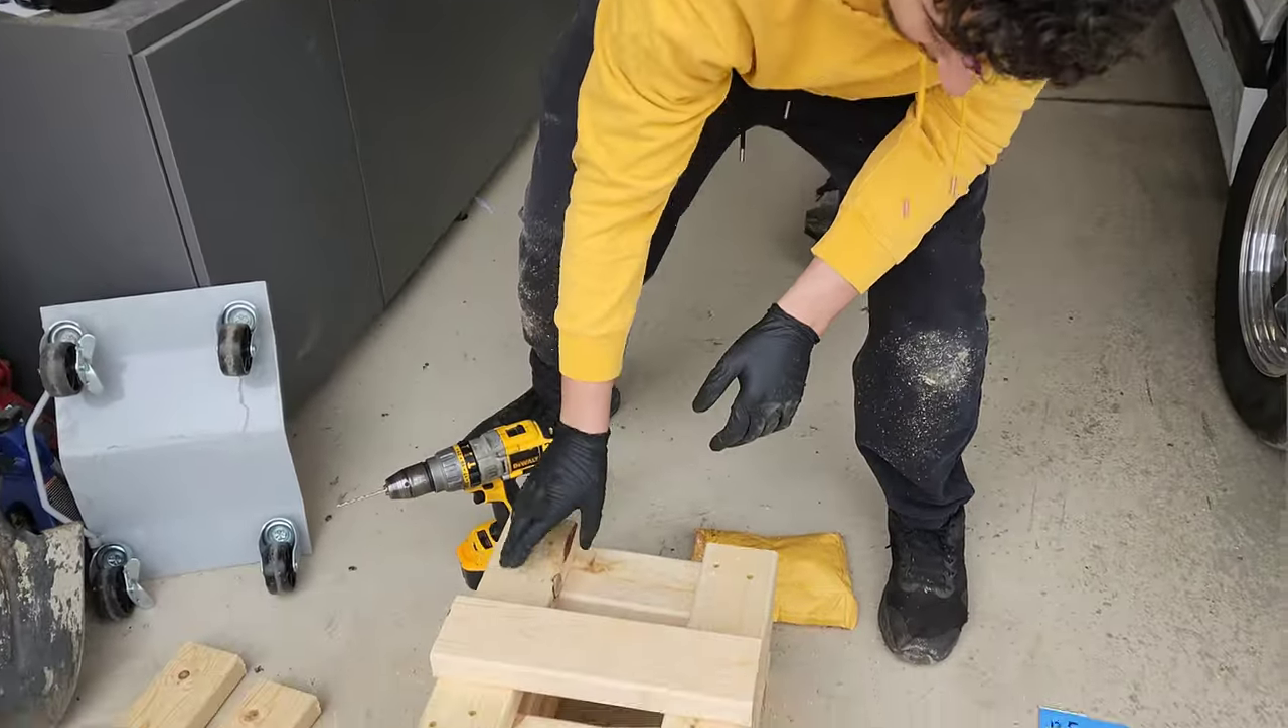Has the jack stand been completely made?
No.